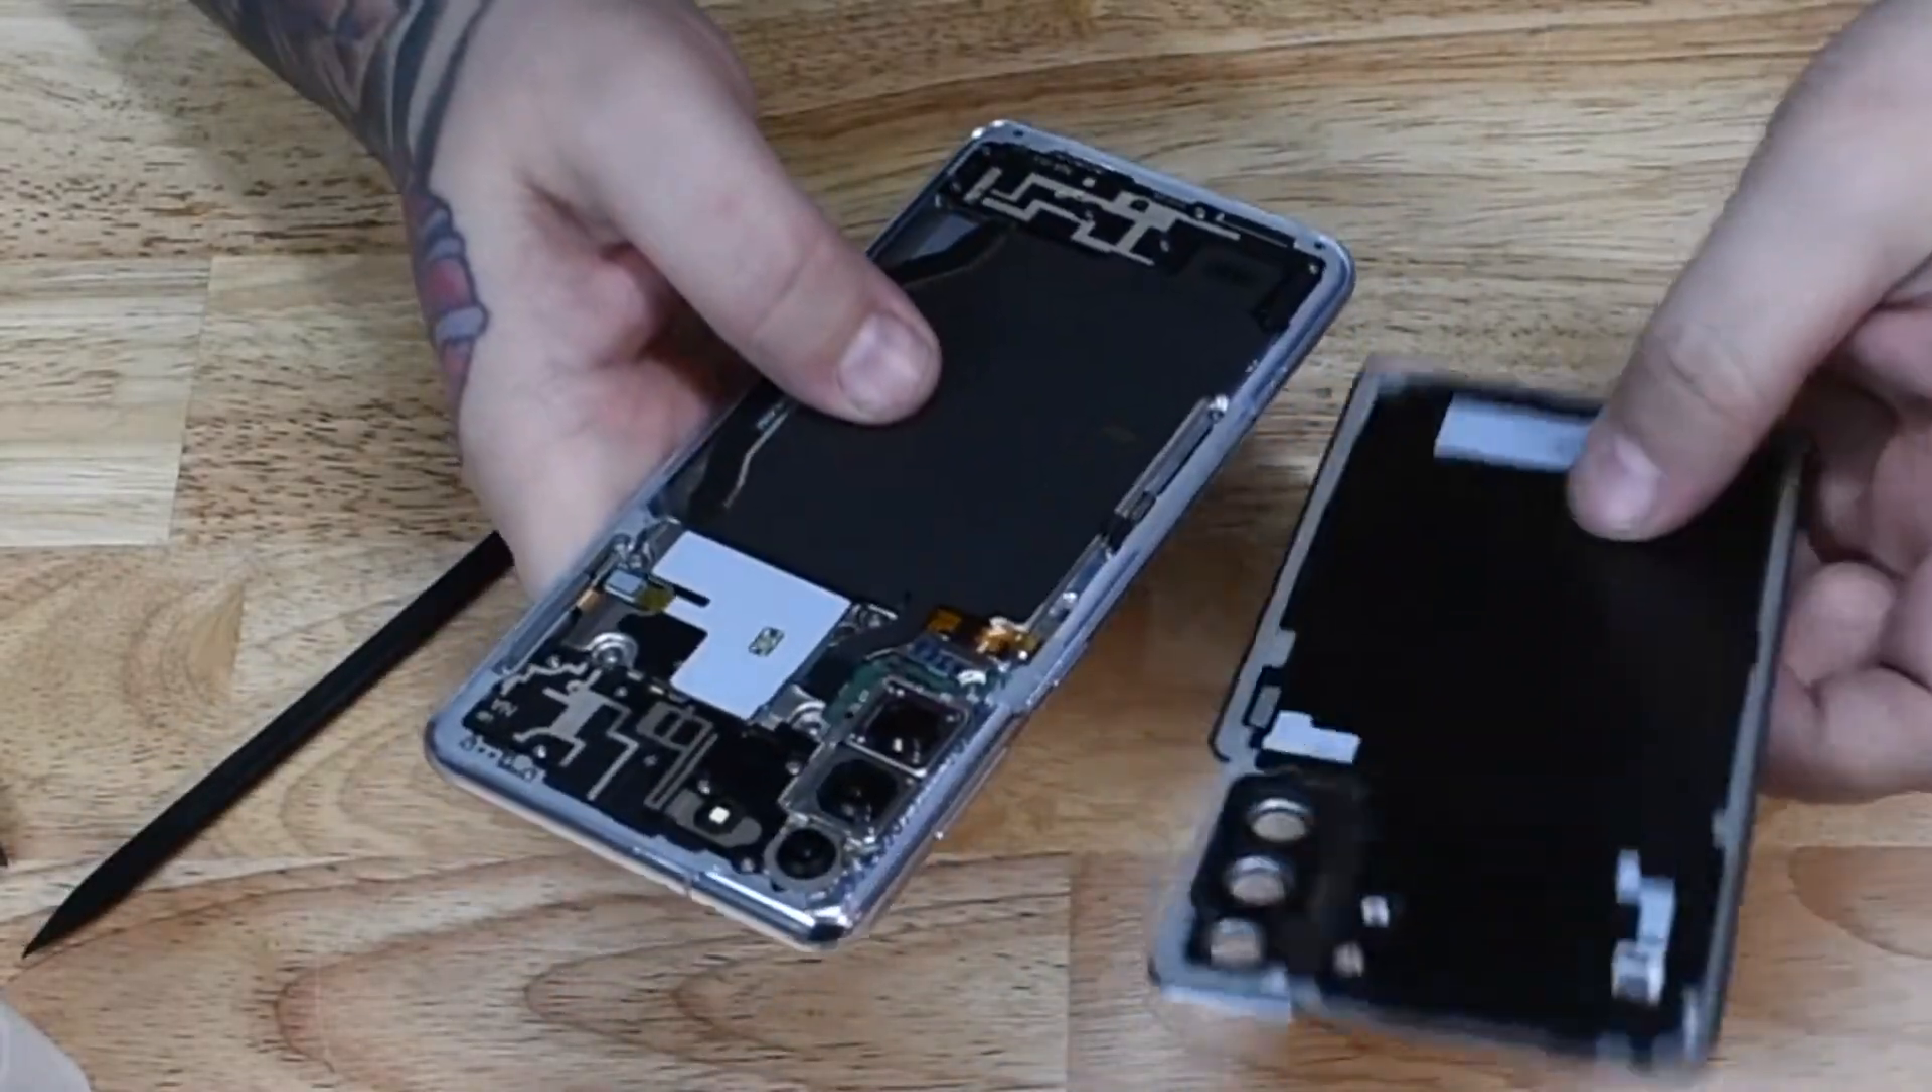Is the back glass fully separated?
Yes.